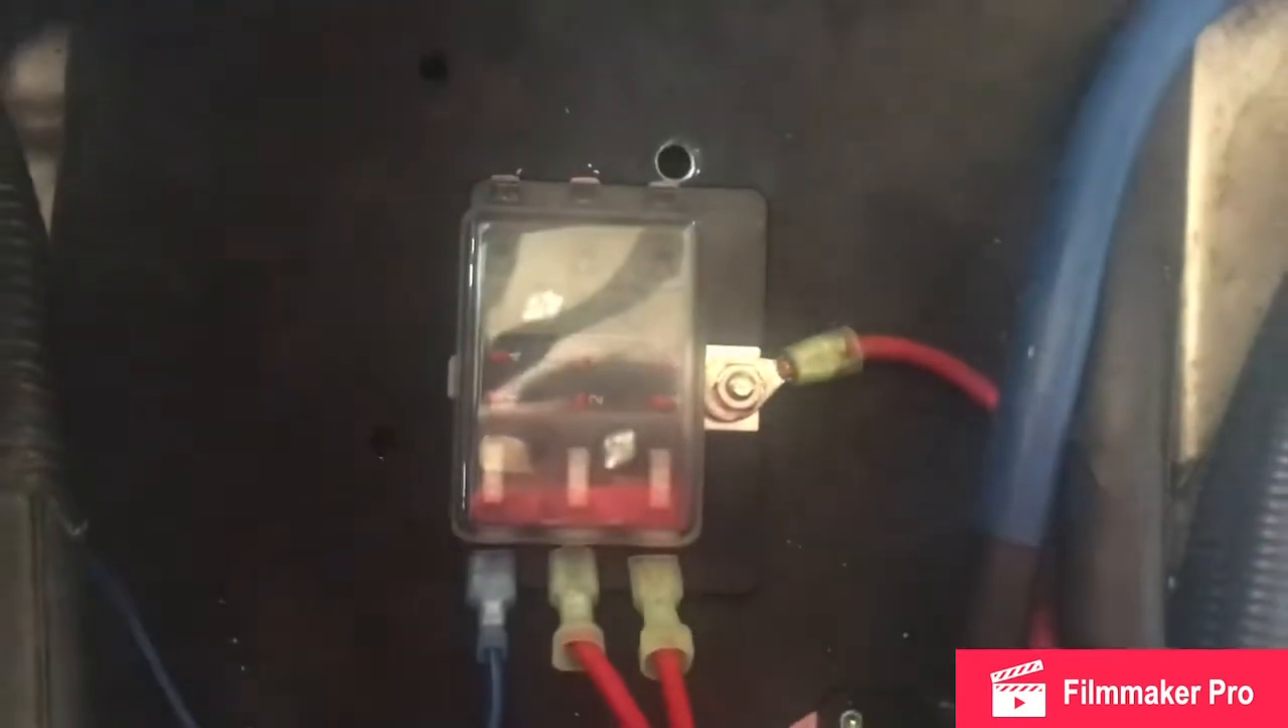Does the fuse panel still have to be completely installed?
No.